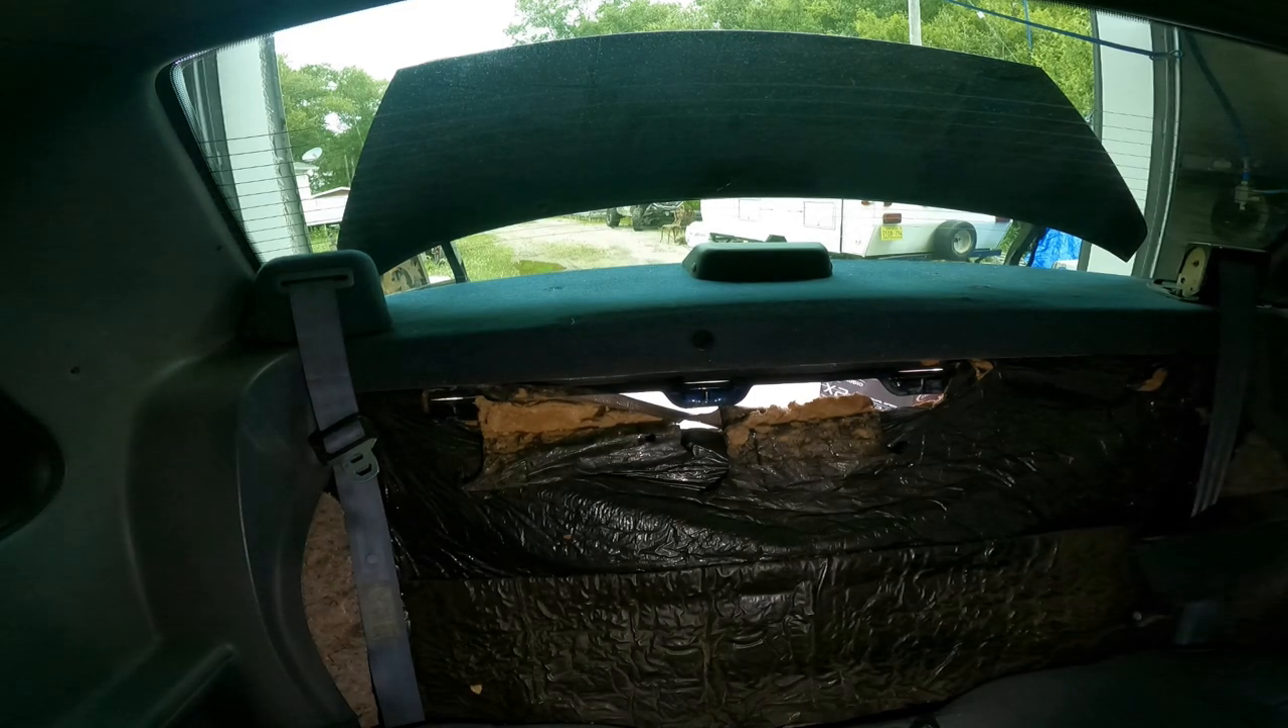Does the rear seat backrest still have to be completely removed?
No.